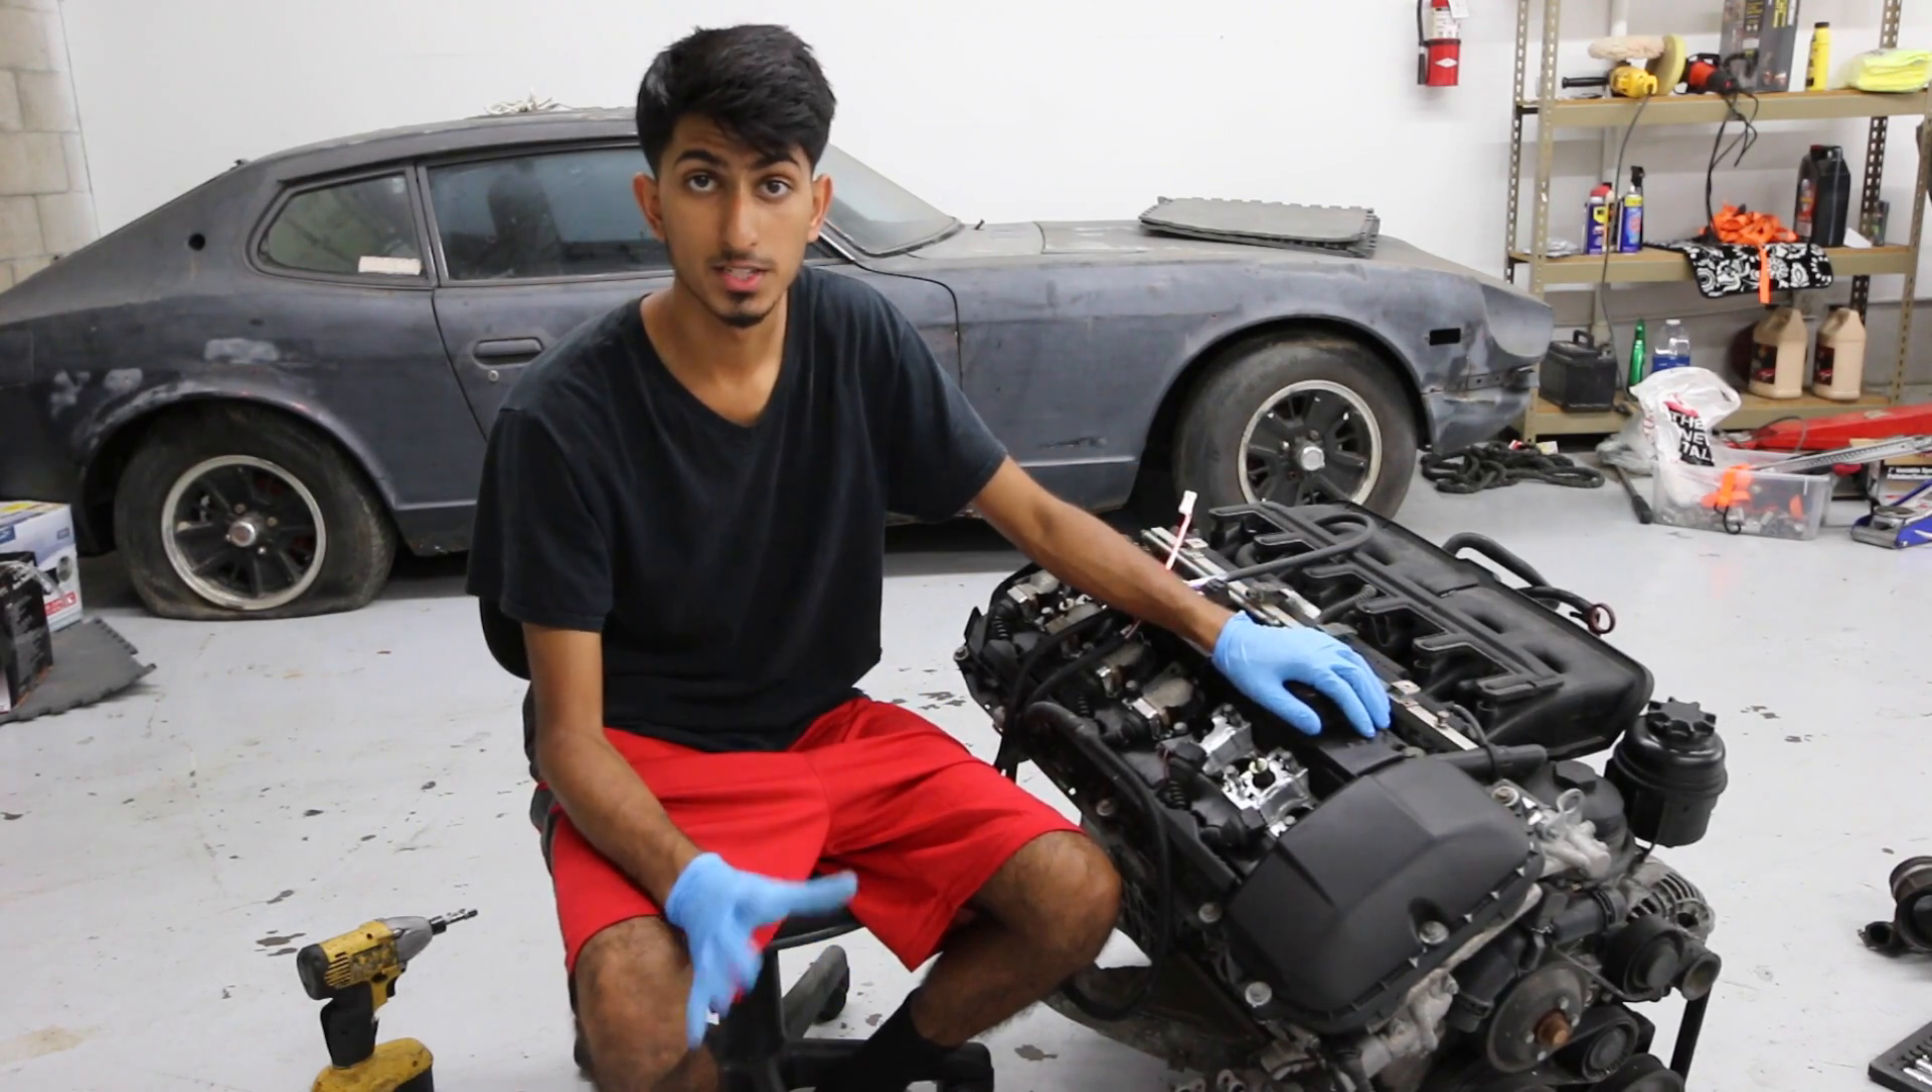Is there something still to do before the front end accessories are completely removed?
Yes.